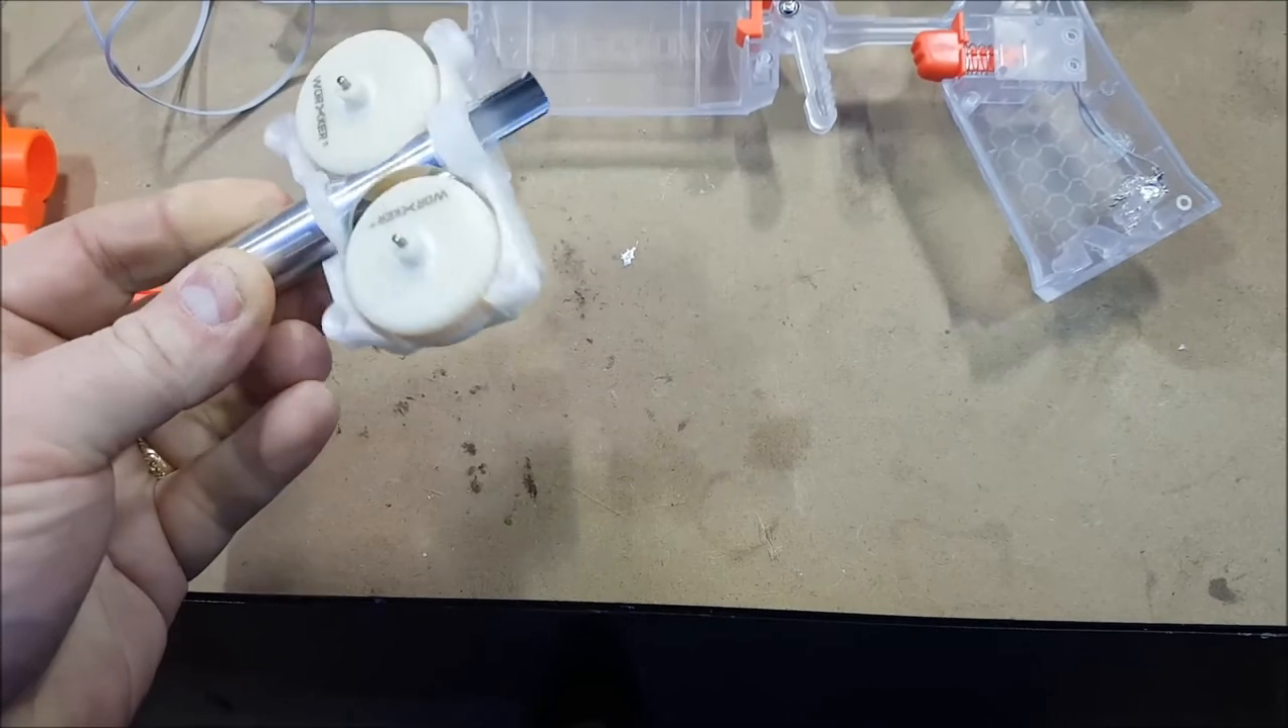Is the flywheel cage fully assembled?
Yes.